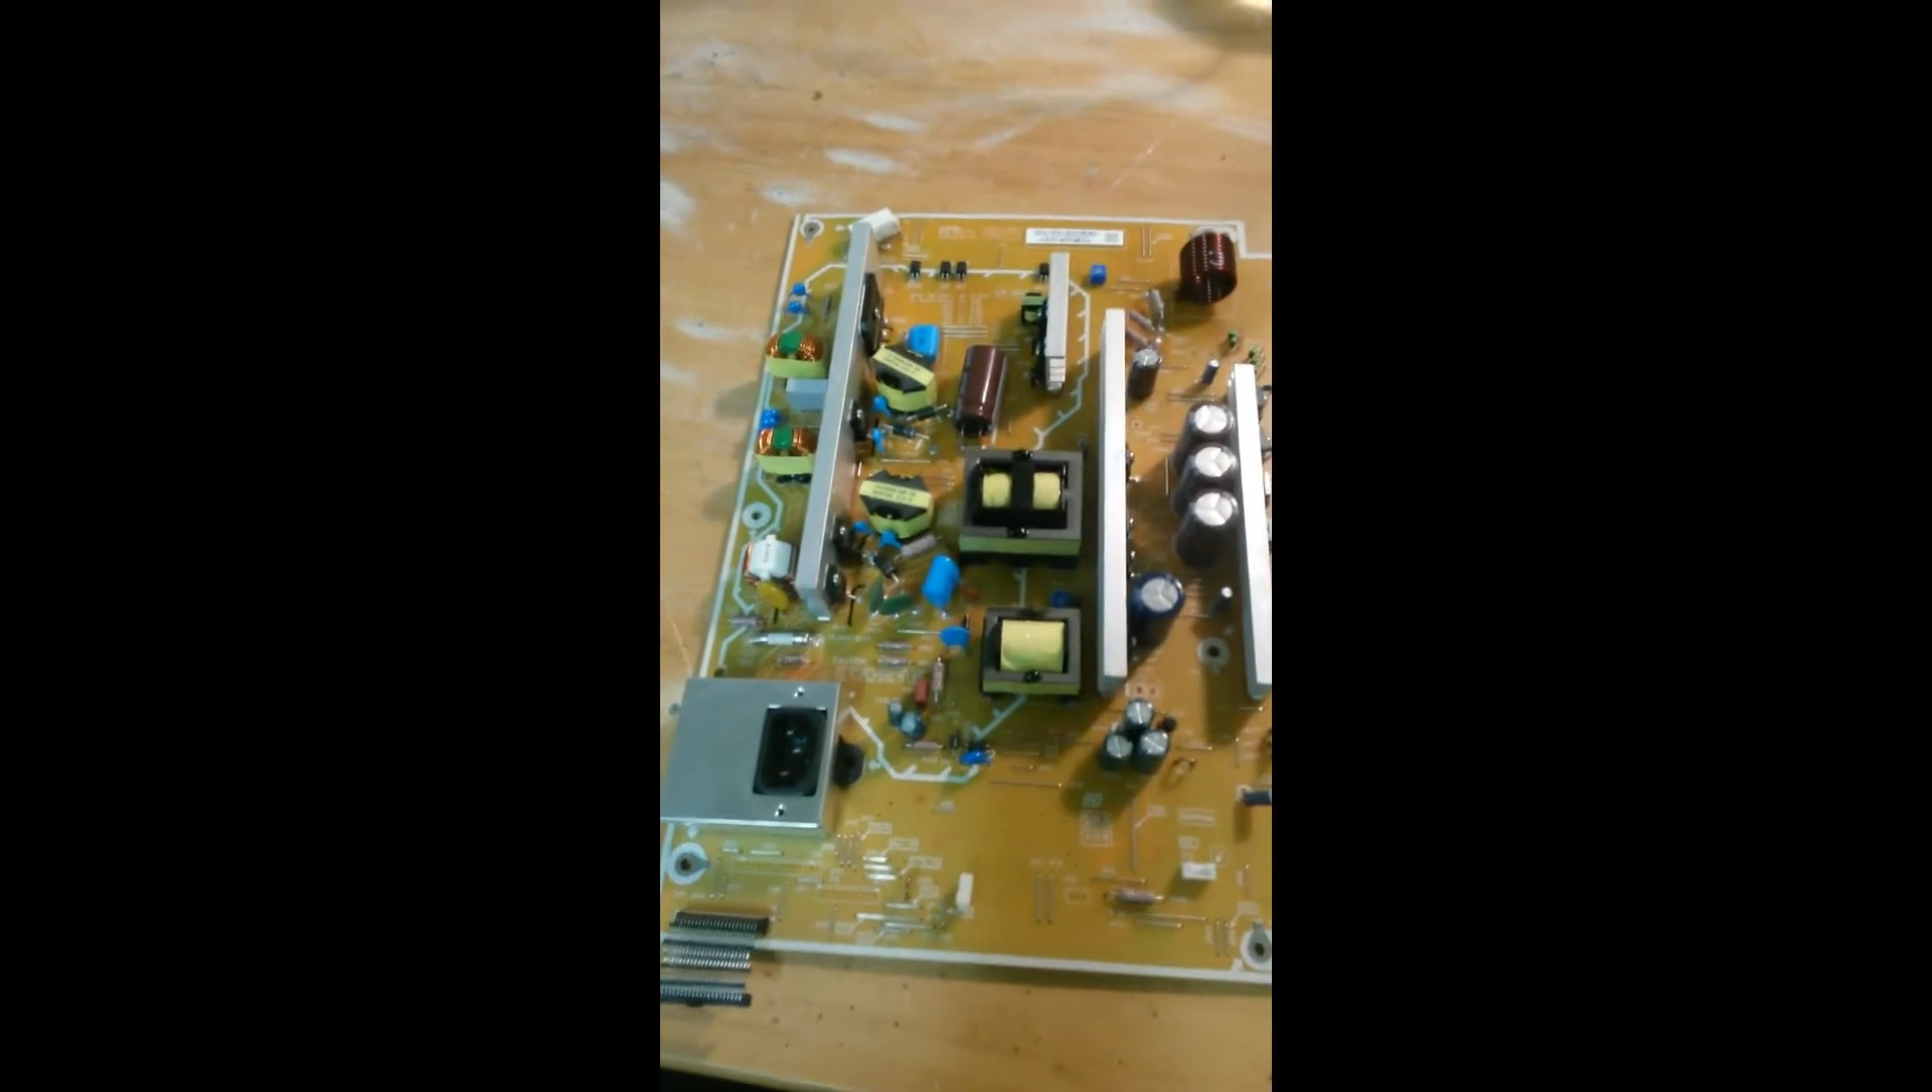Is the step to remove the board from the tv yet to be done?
No.